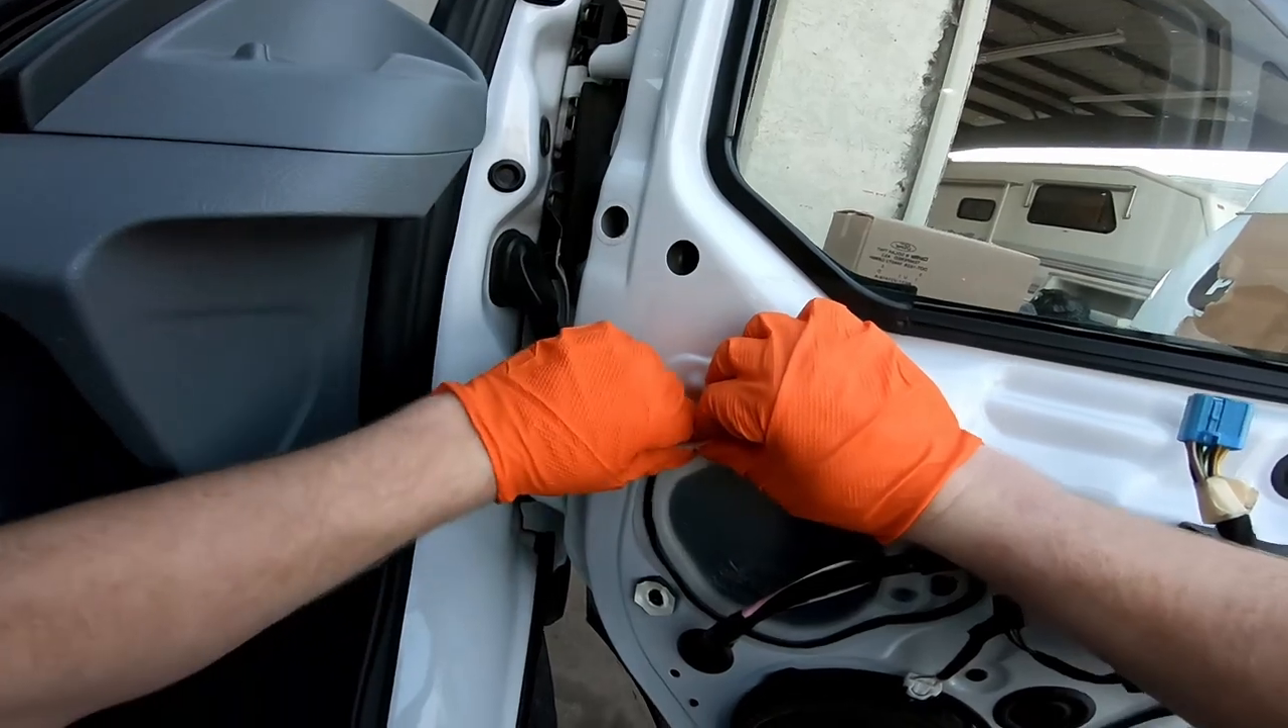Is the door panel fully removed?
Yes.